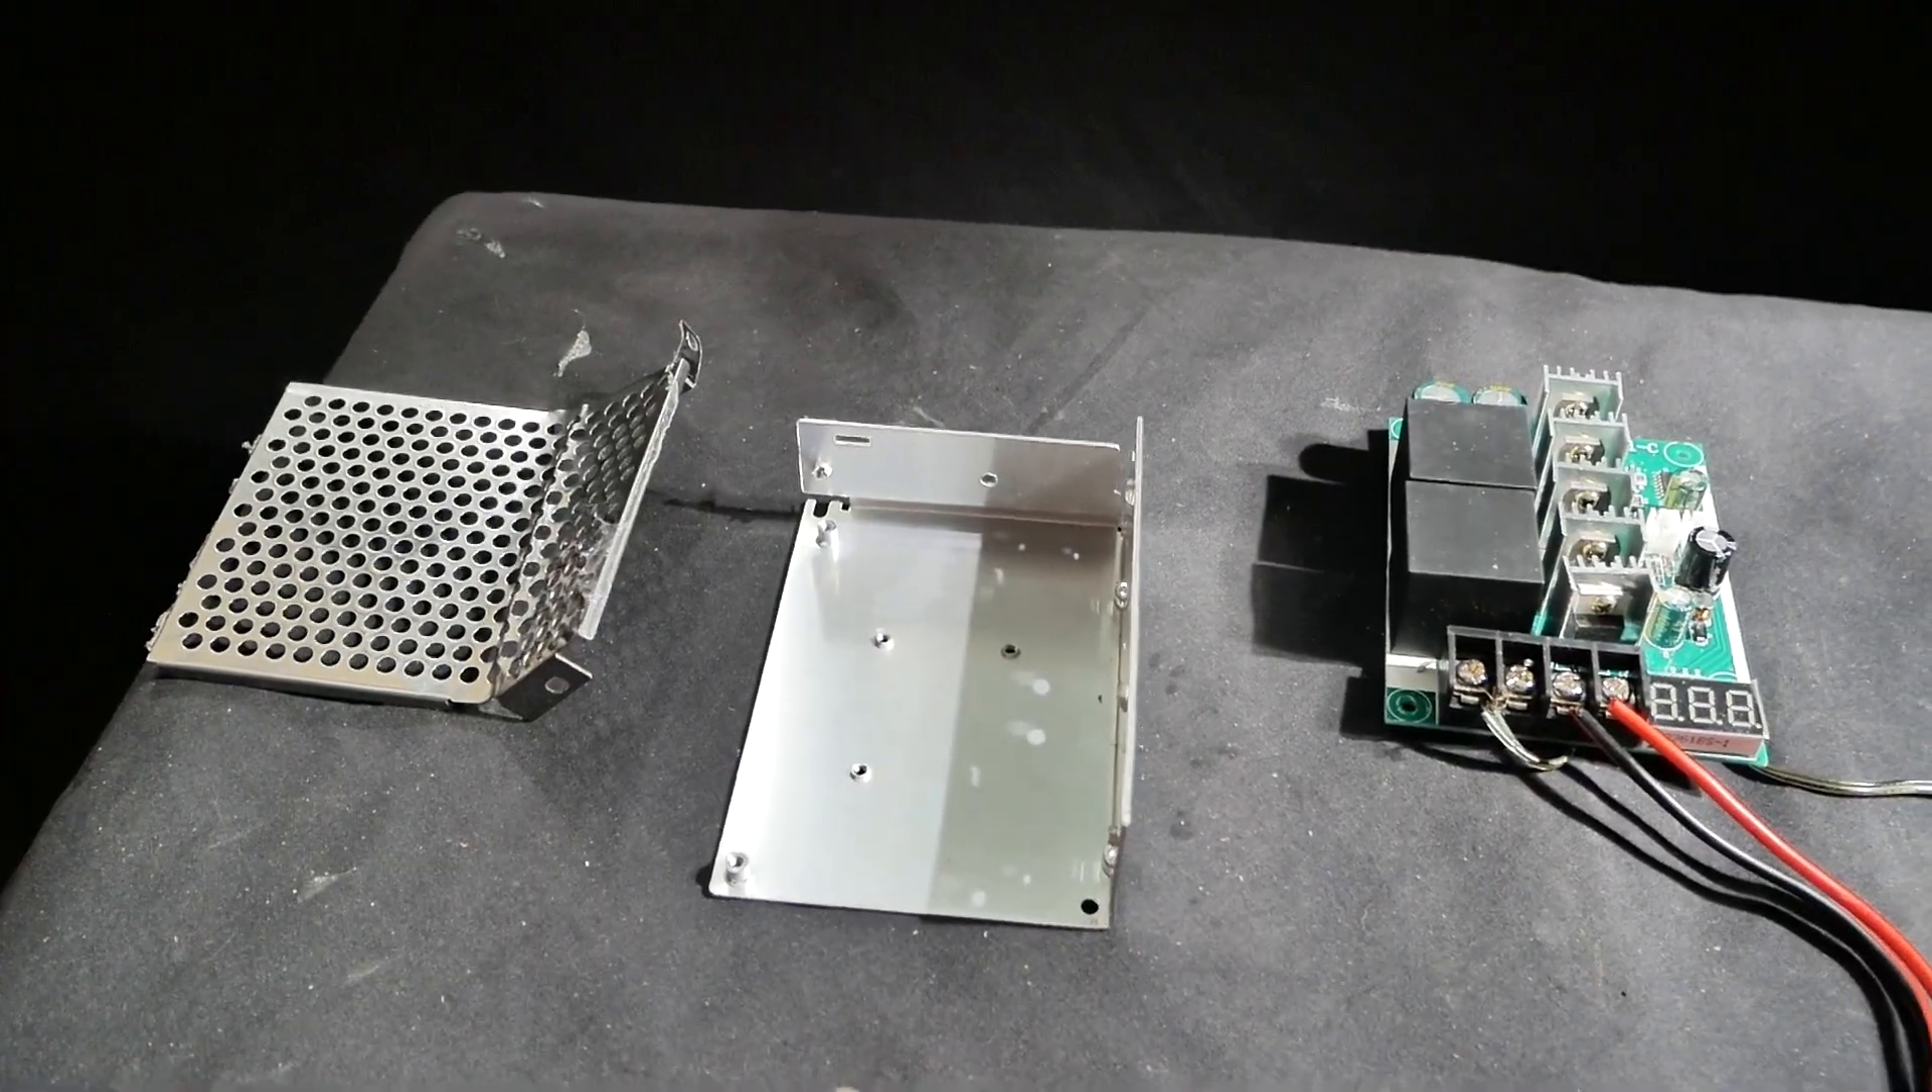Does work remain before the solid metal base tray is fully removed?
No.